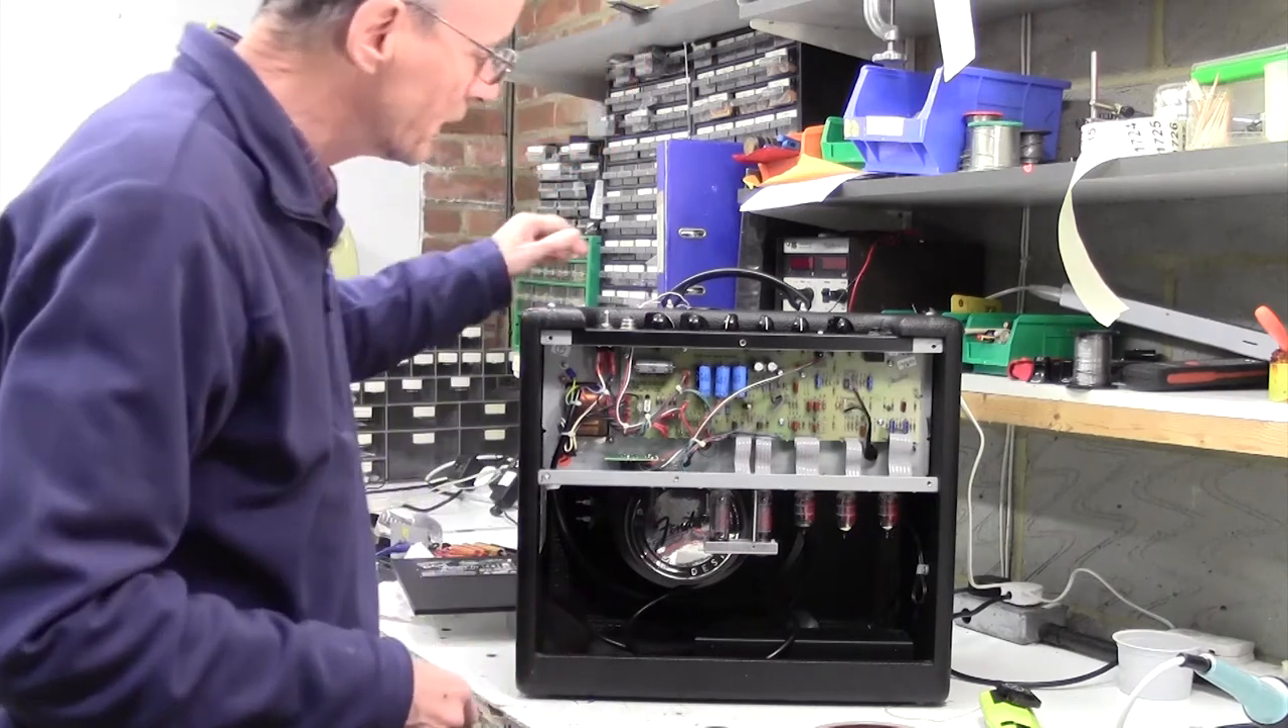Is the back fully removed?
Yes.